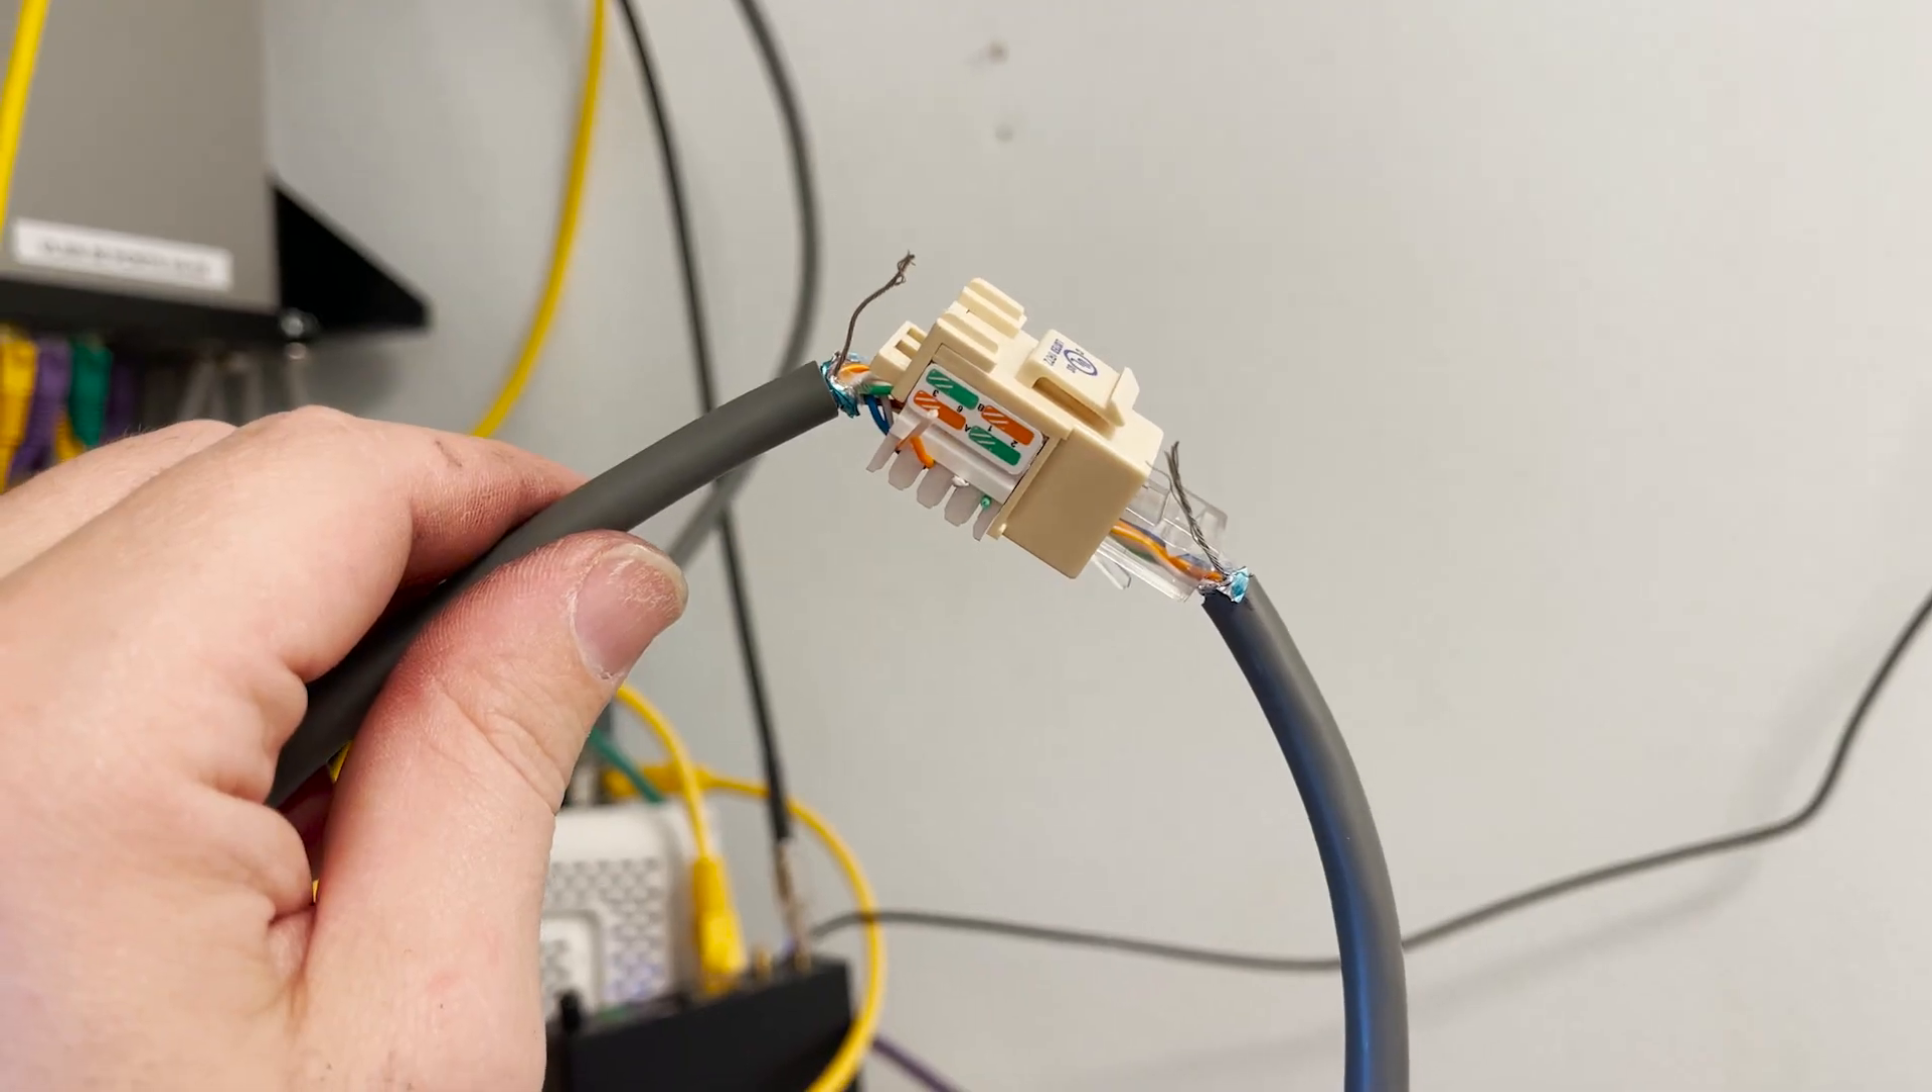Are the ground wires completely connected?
No.